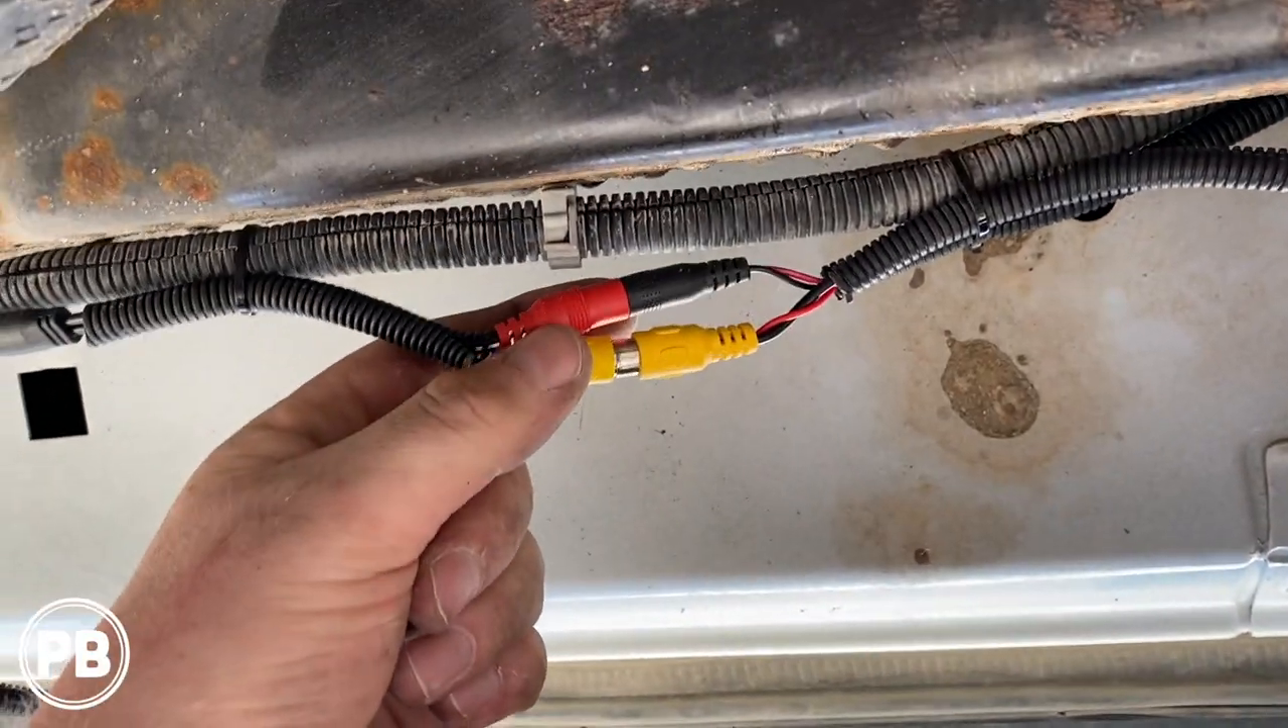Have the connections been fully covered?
No.